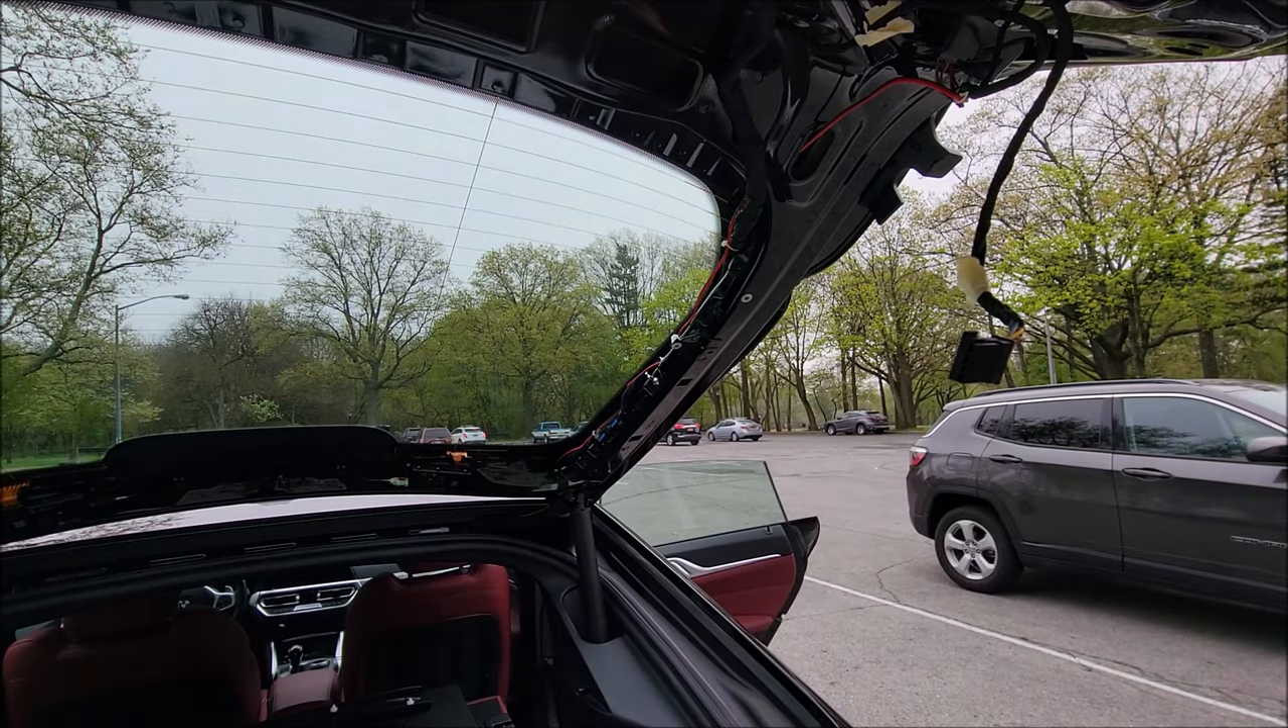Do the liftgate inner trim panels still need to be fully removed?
No.